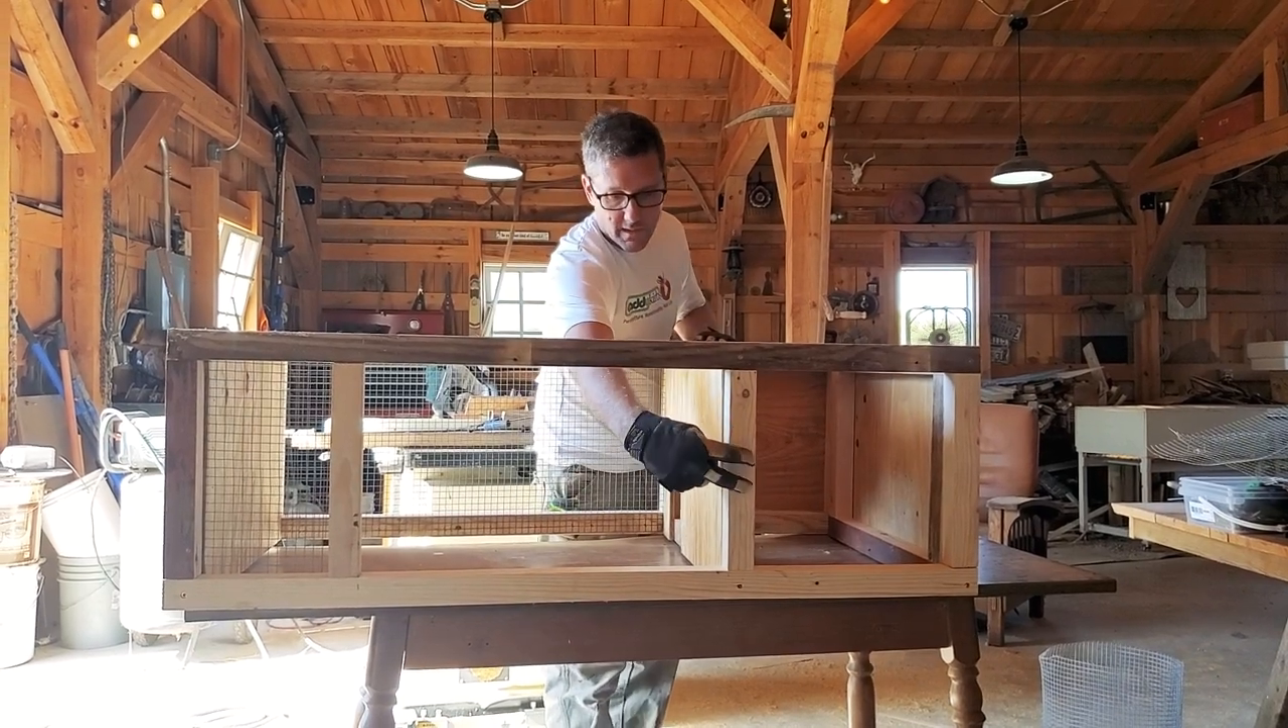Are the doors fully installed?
No.